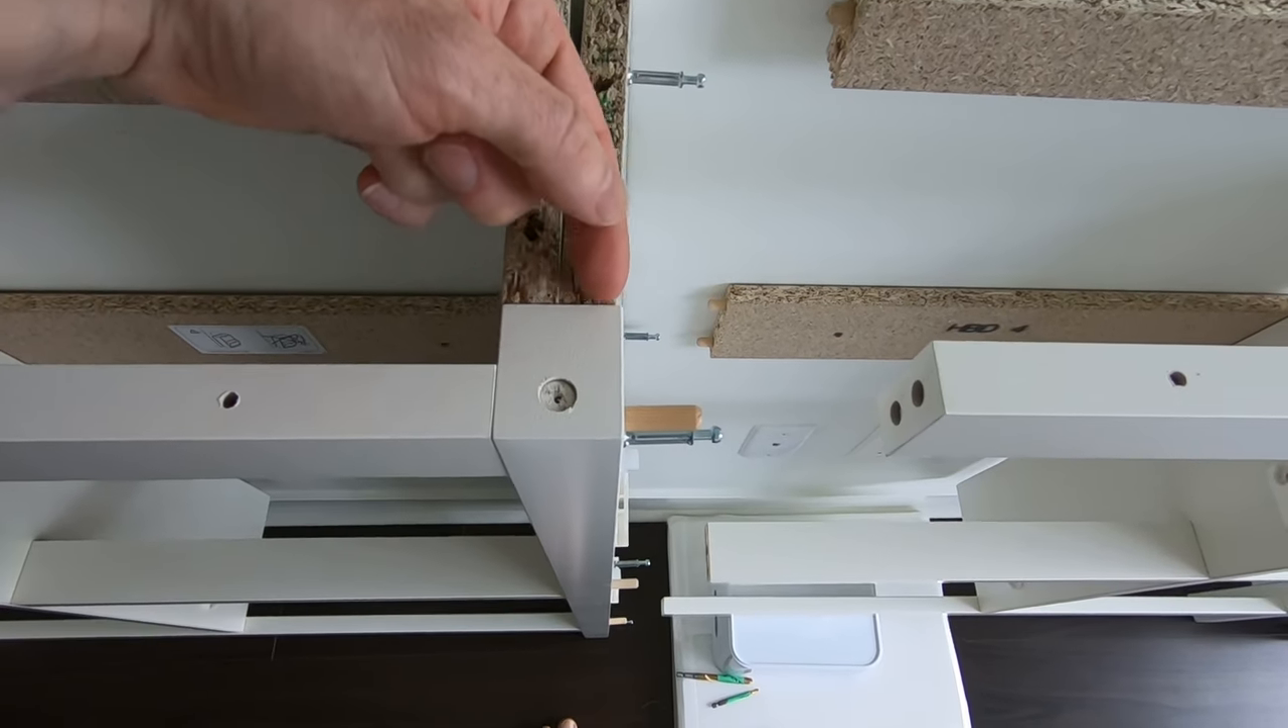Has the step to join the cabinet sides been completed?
No.